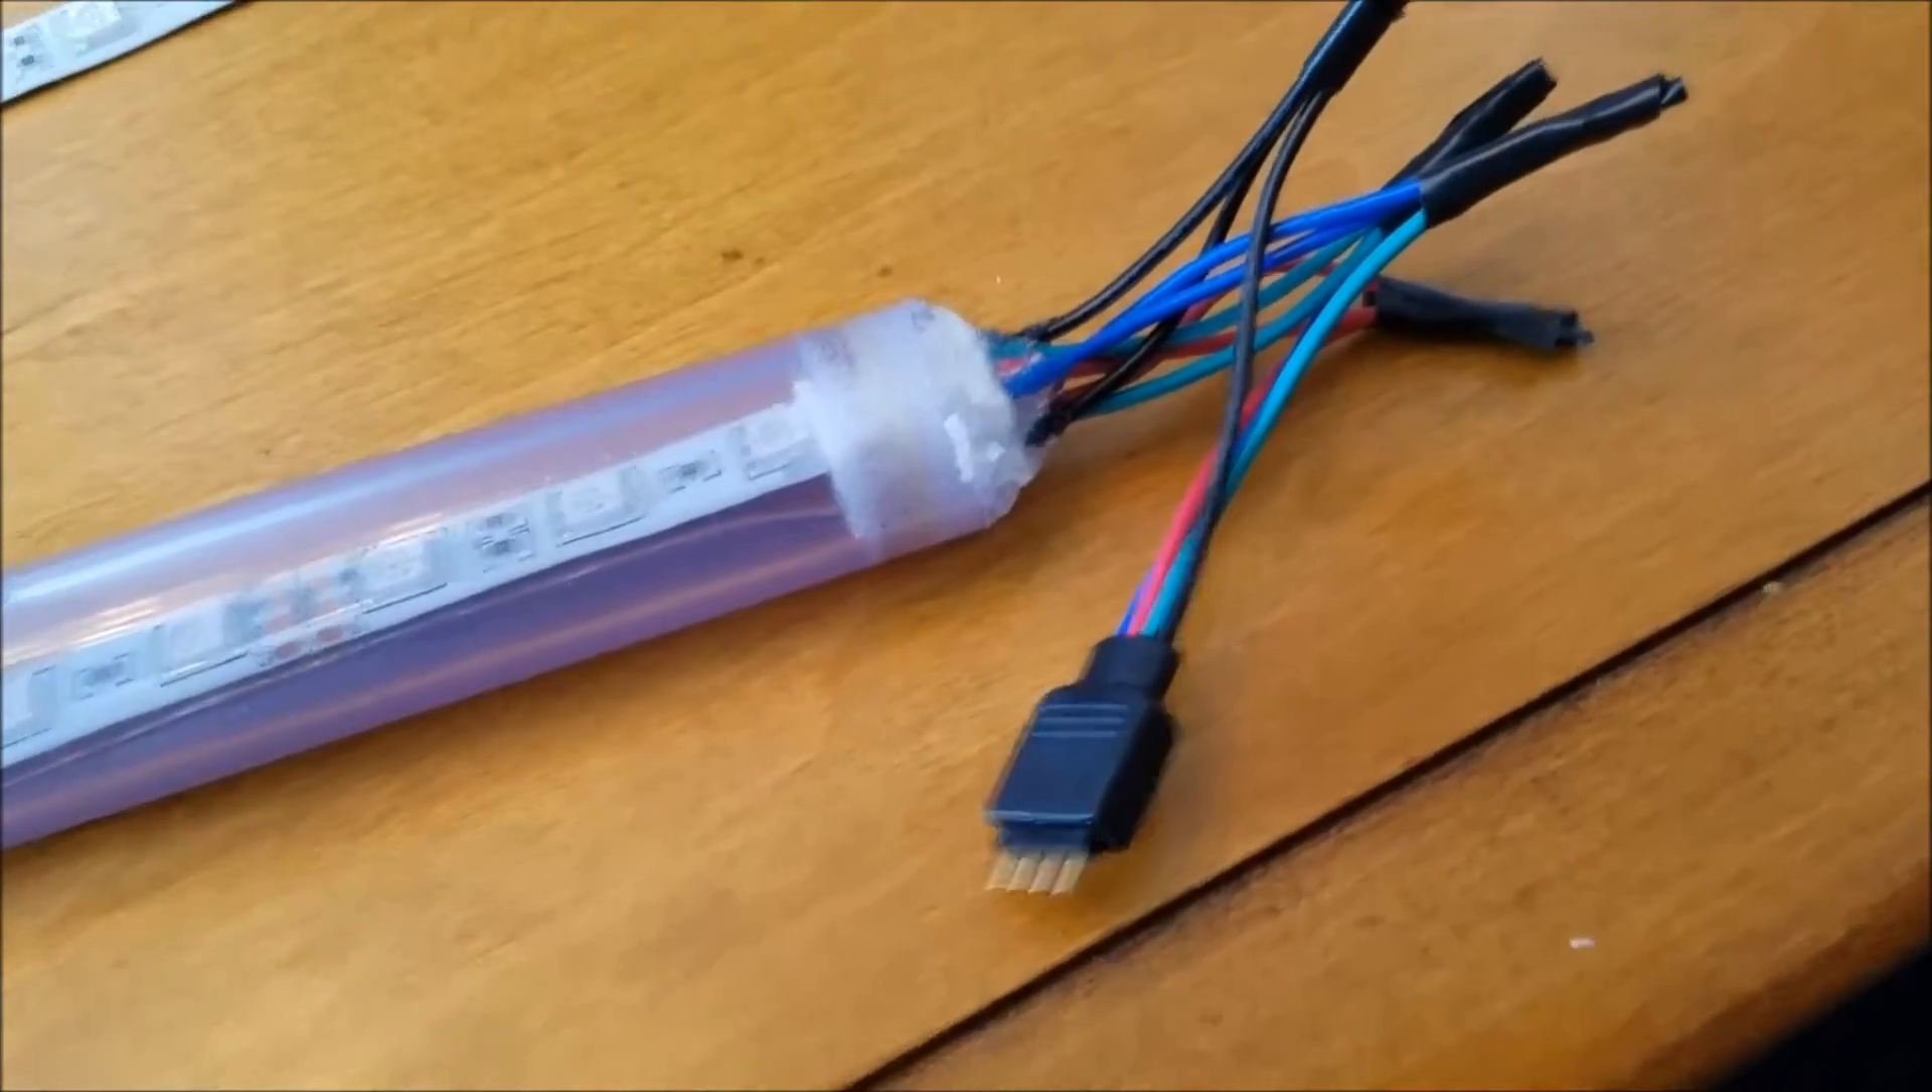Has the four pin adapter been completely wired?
Yes.